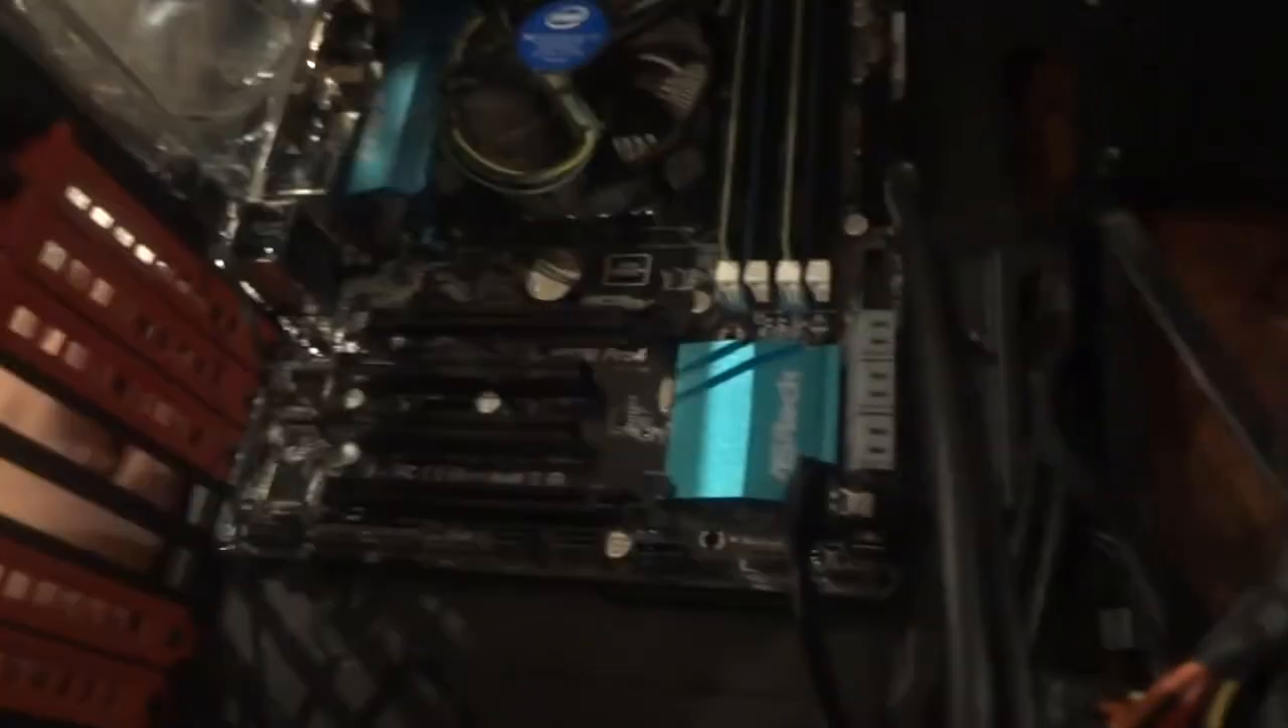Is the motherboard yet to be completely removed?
Yes.